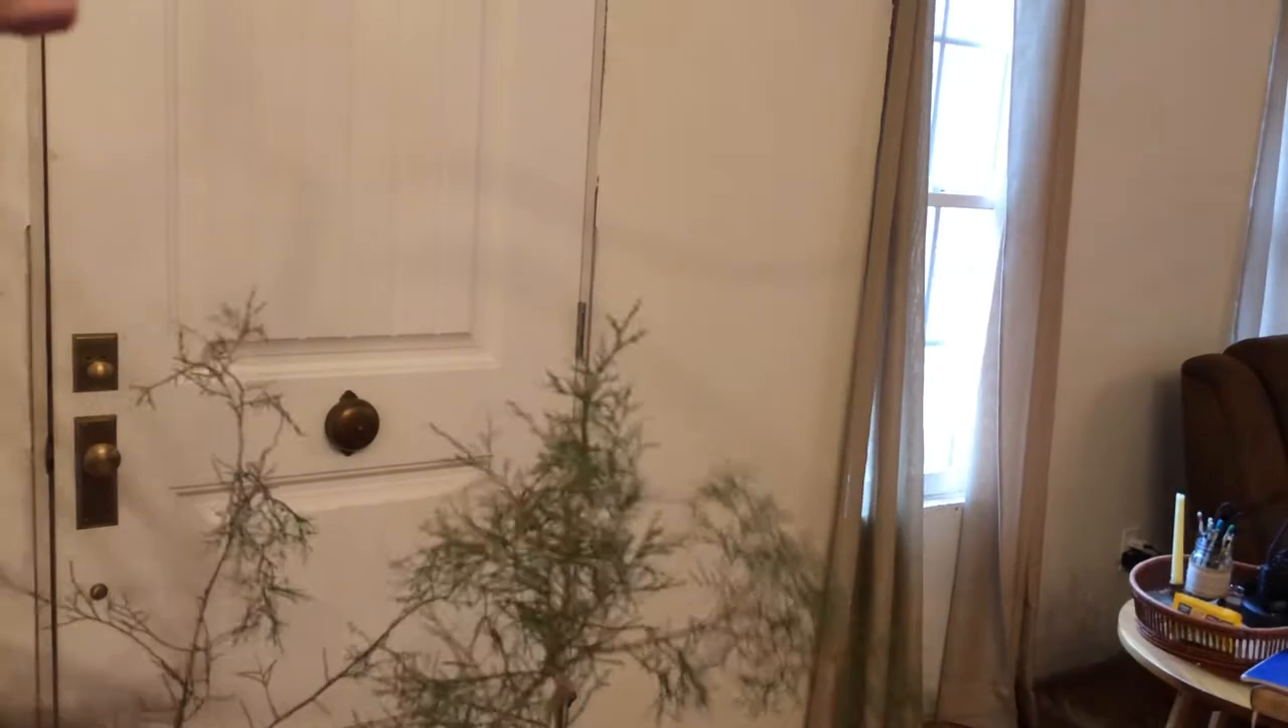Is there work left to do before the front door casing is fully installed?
Yes.